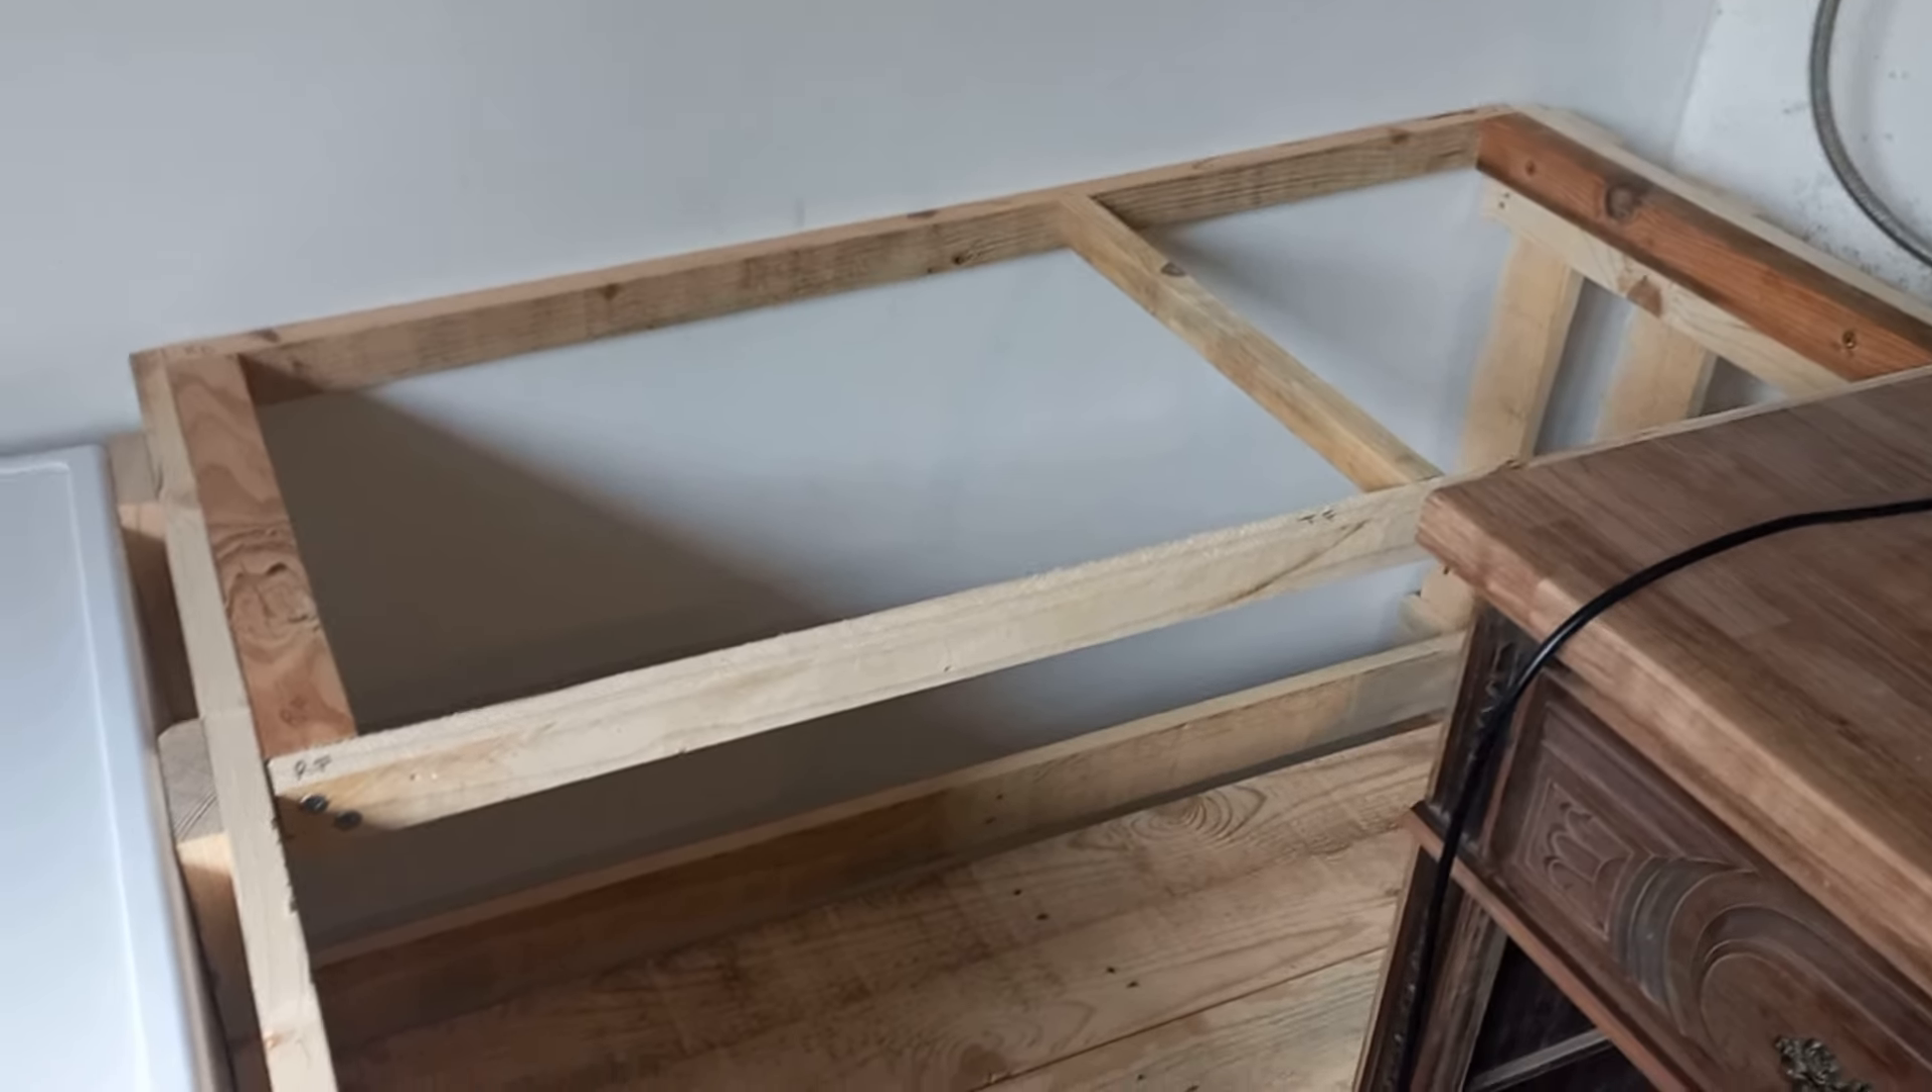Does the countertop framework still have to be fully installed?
No.